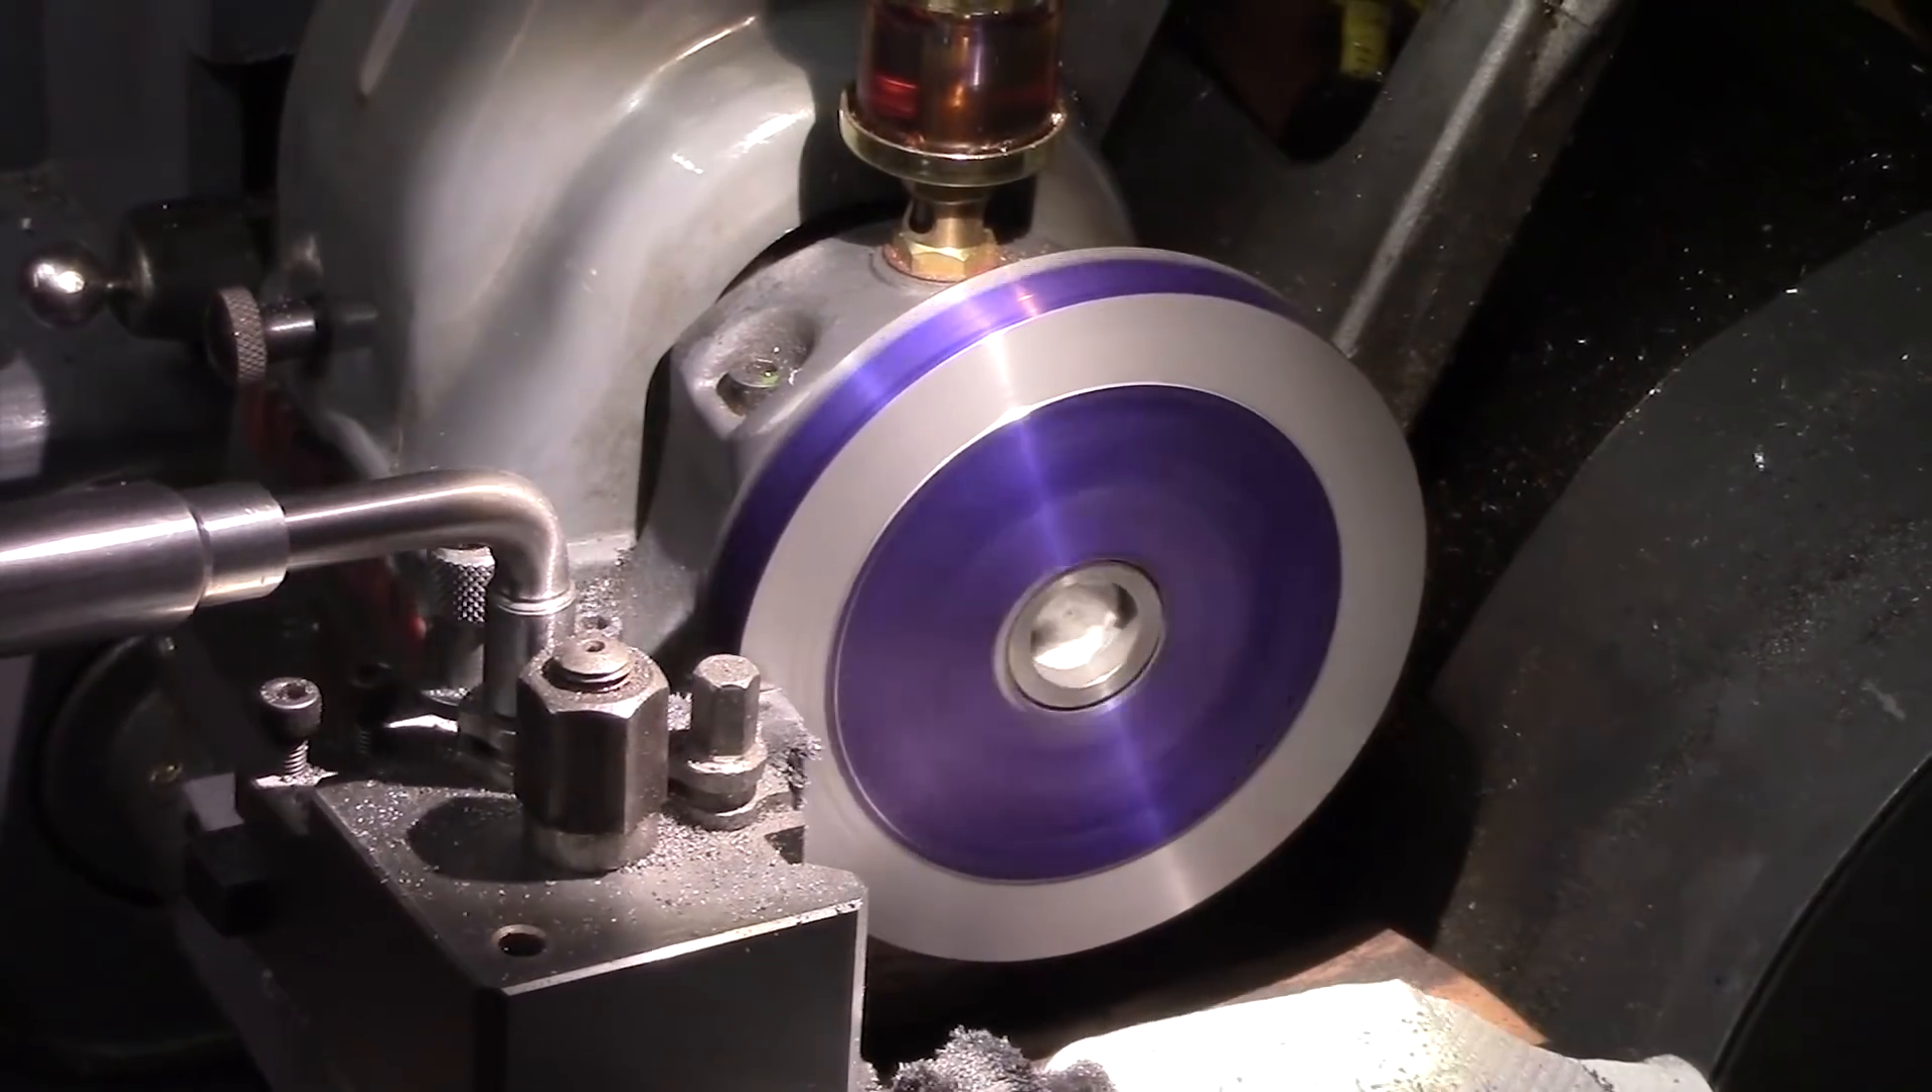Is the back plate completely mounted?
Yes.